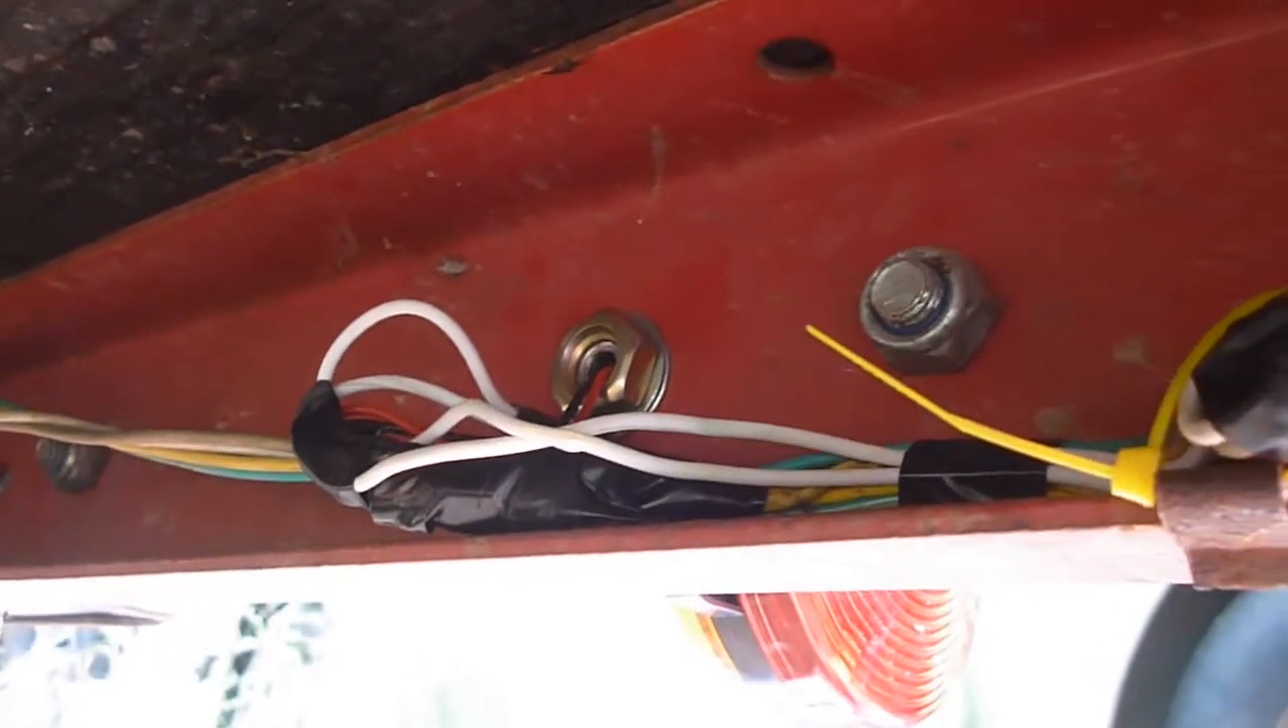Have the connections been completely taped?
Yes.